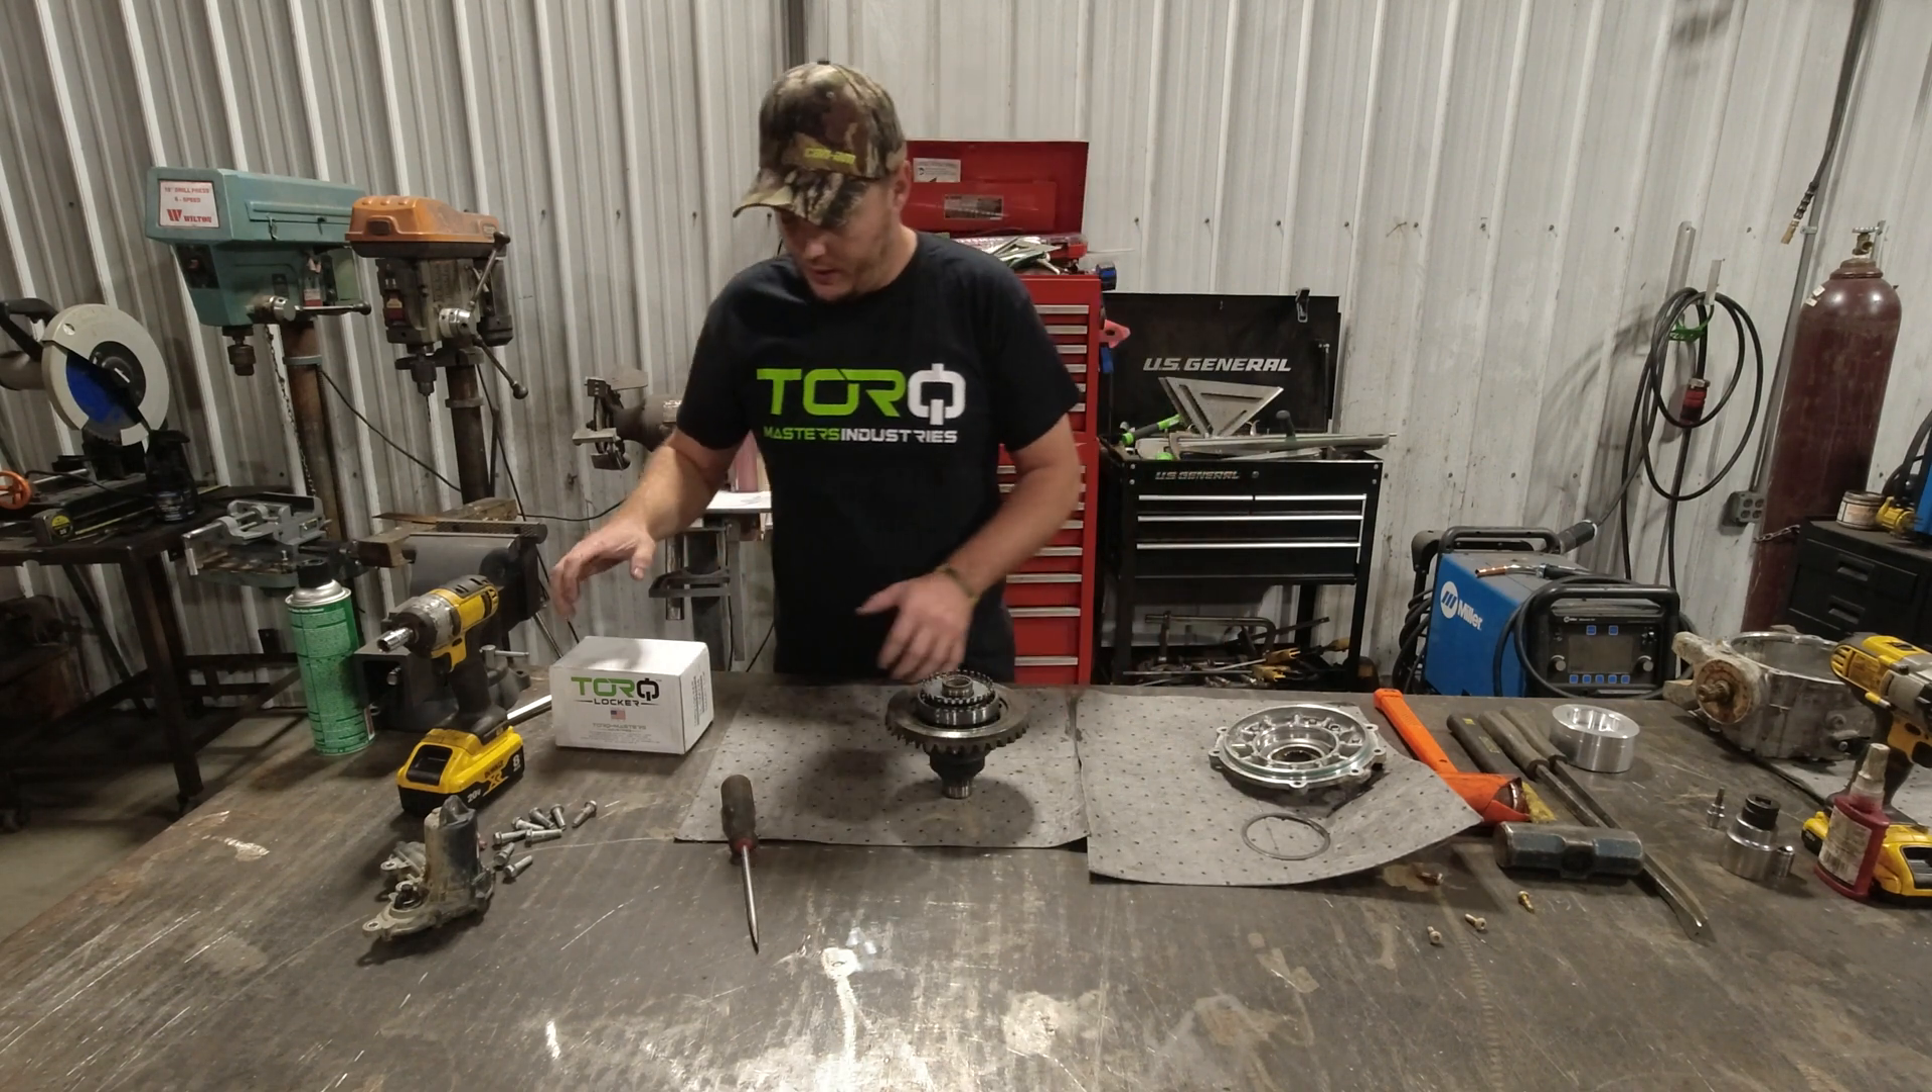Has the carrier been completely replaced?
No.